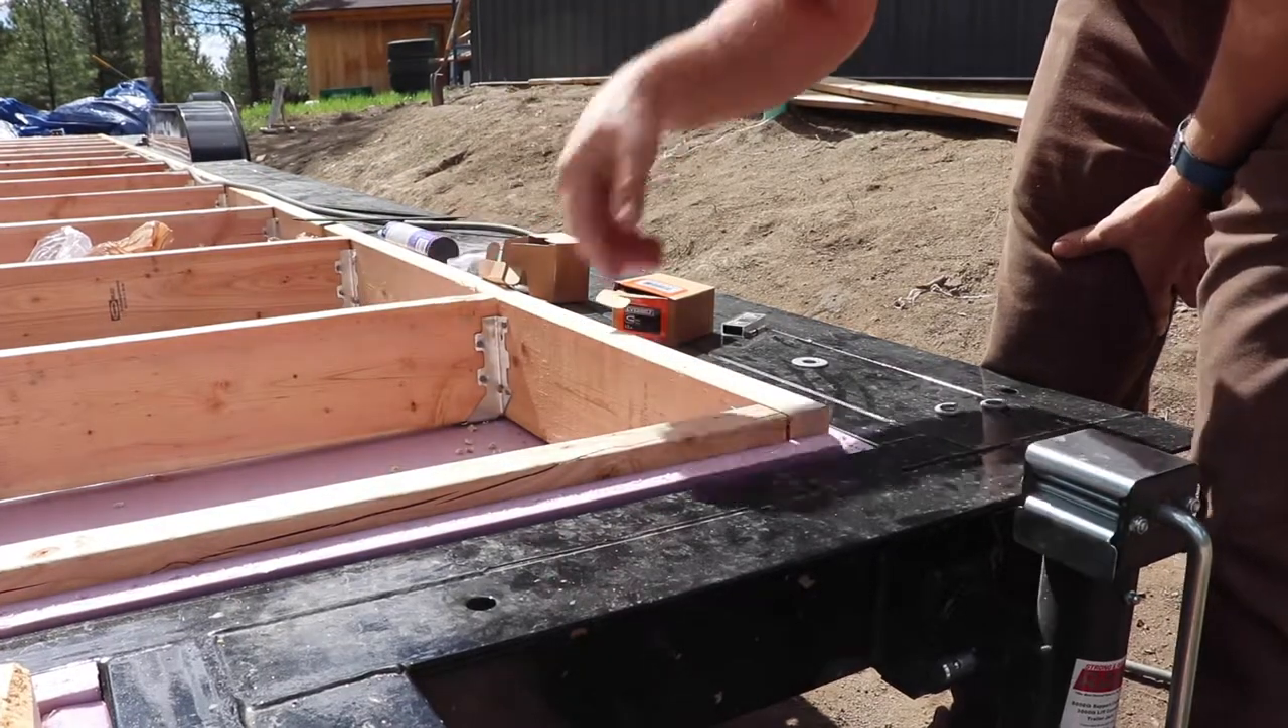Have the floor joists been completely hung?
Yes.